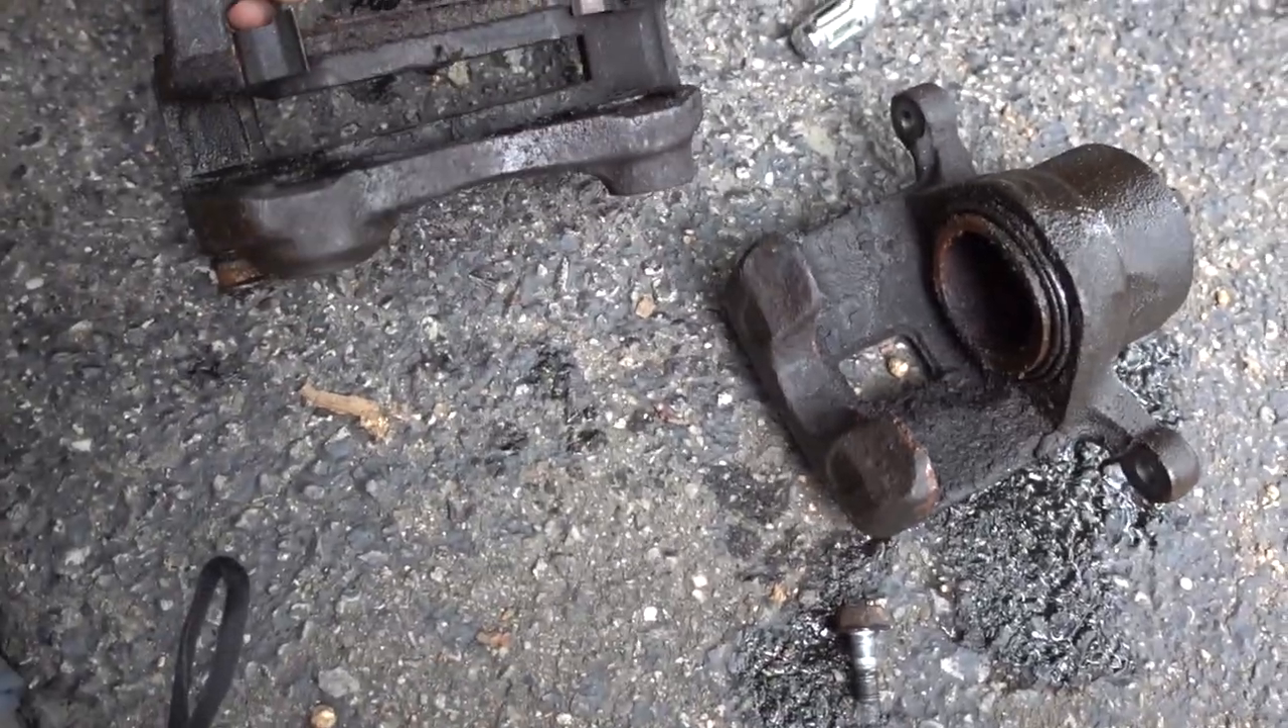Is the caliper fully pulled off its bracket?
Yes.